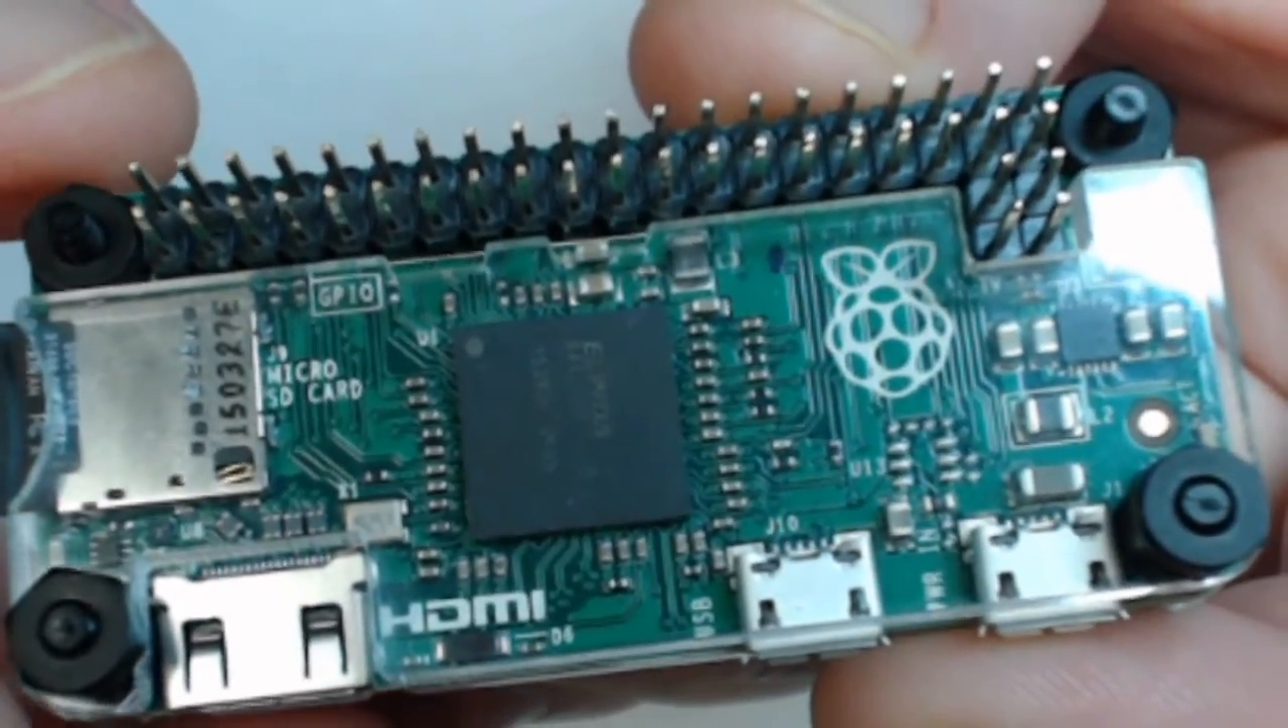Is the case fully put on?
Yes.